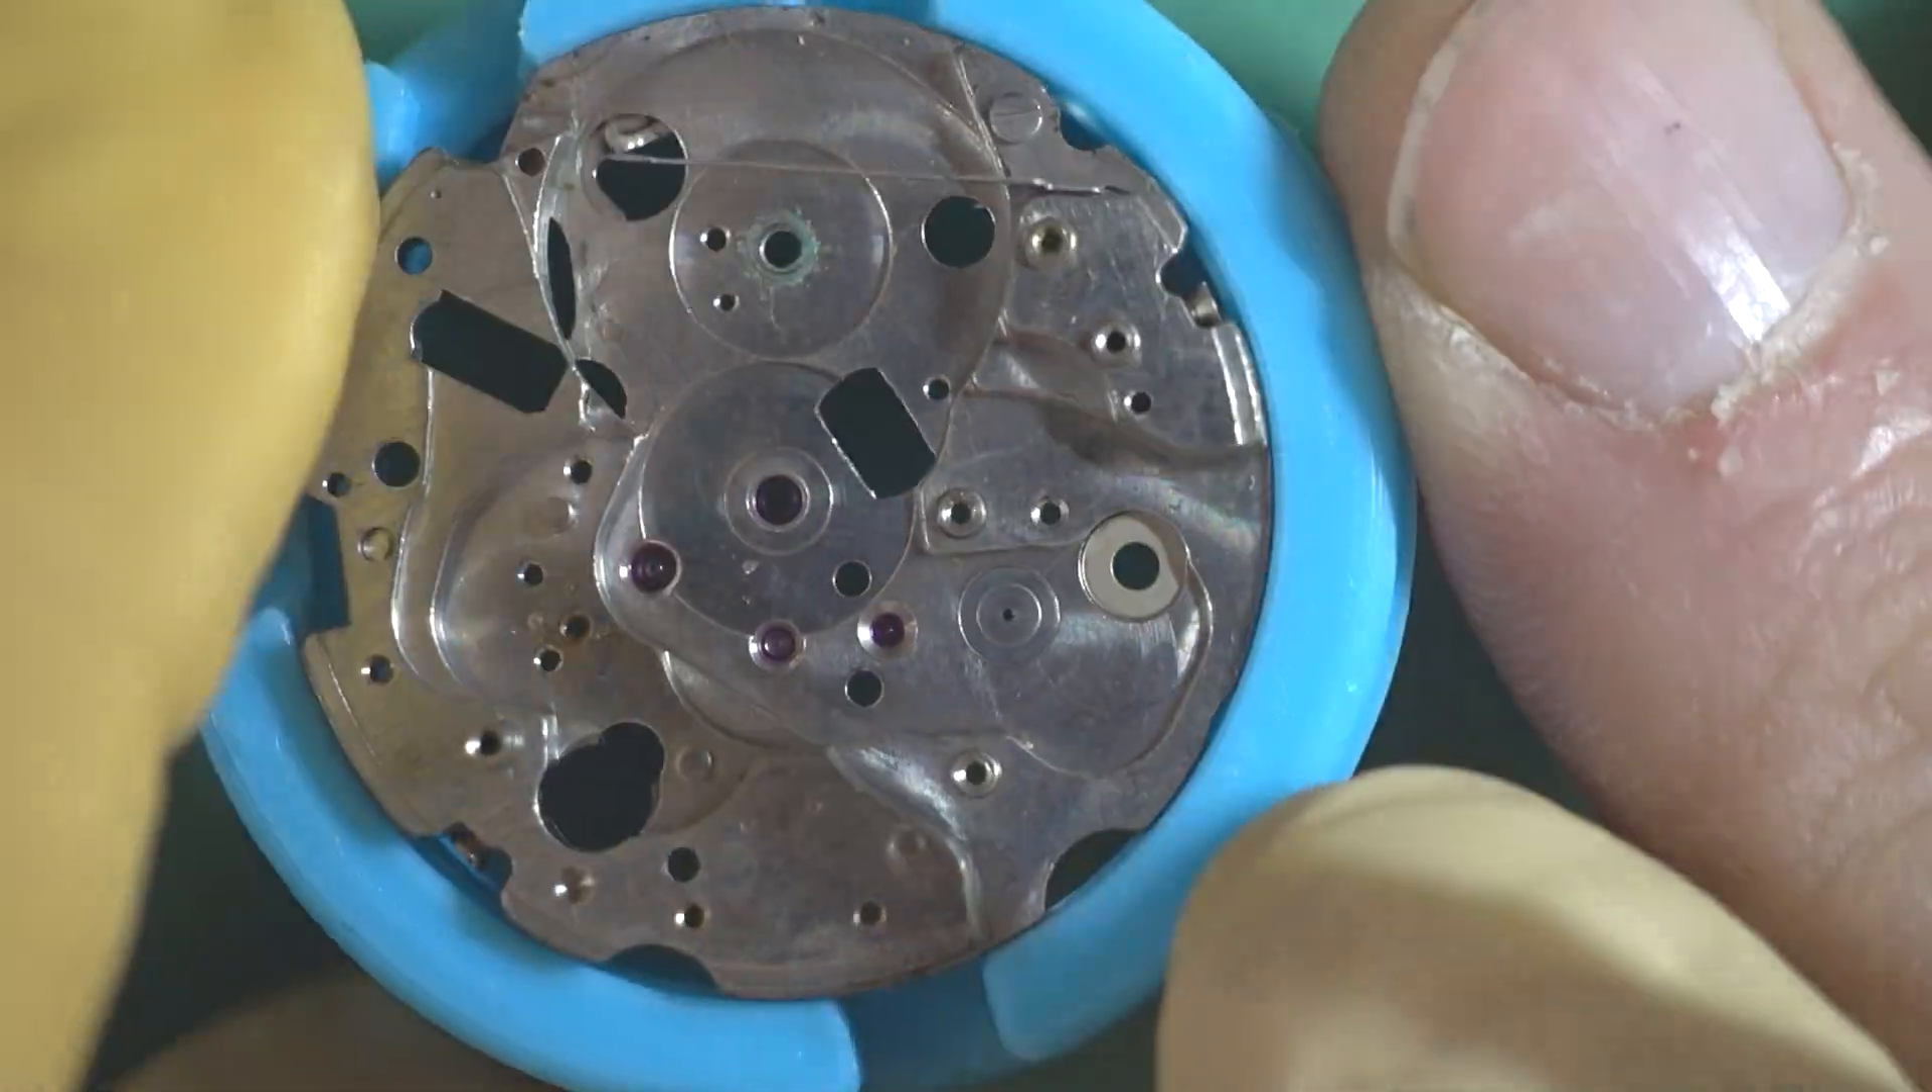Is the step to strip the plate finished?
Yes.